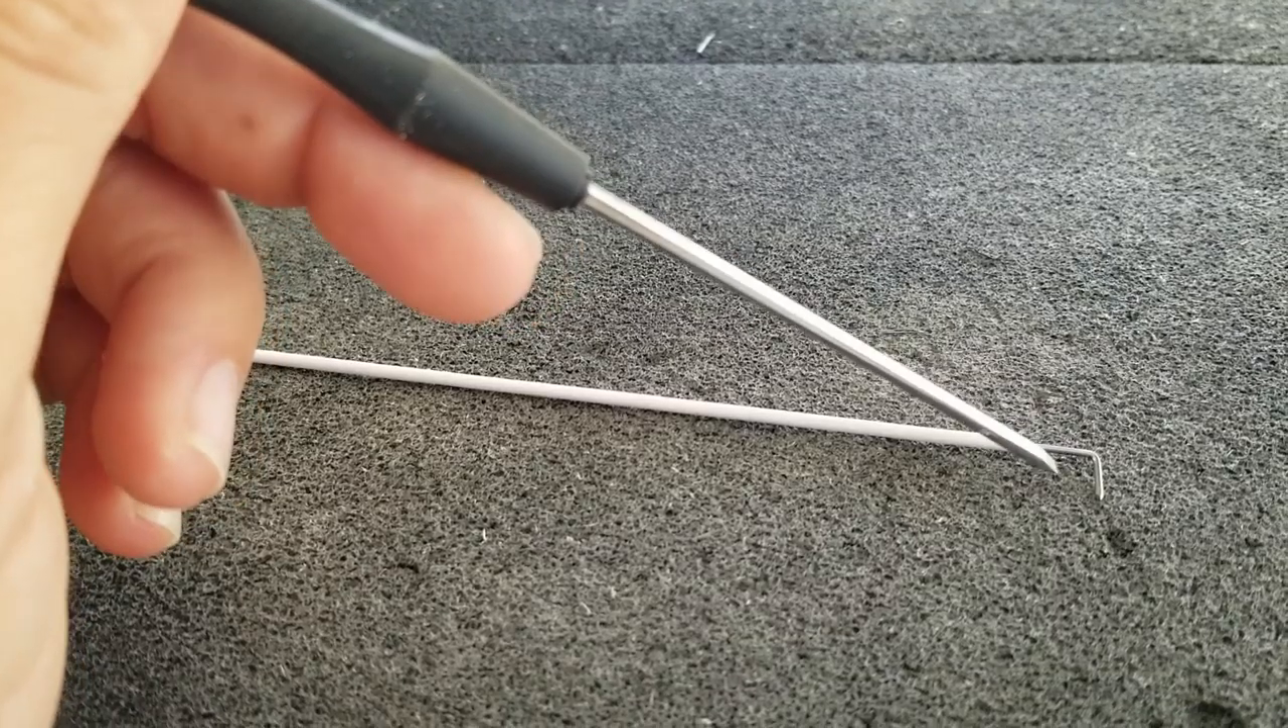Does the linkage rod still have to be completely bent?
No.